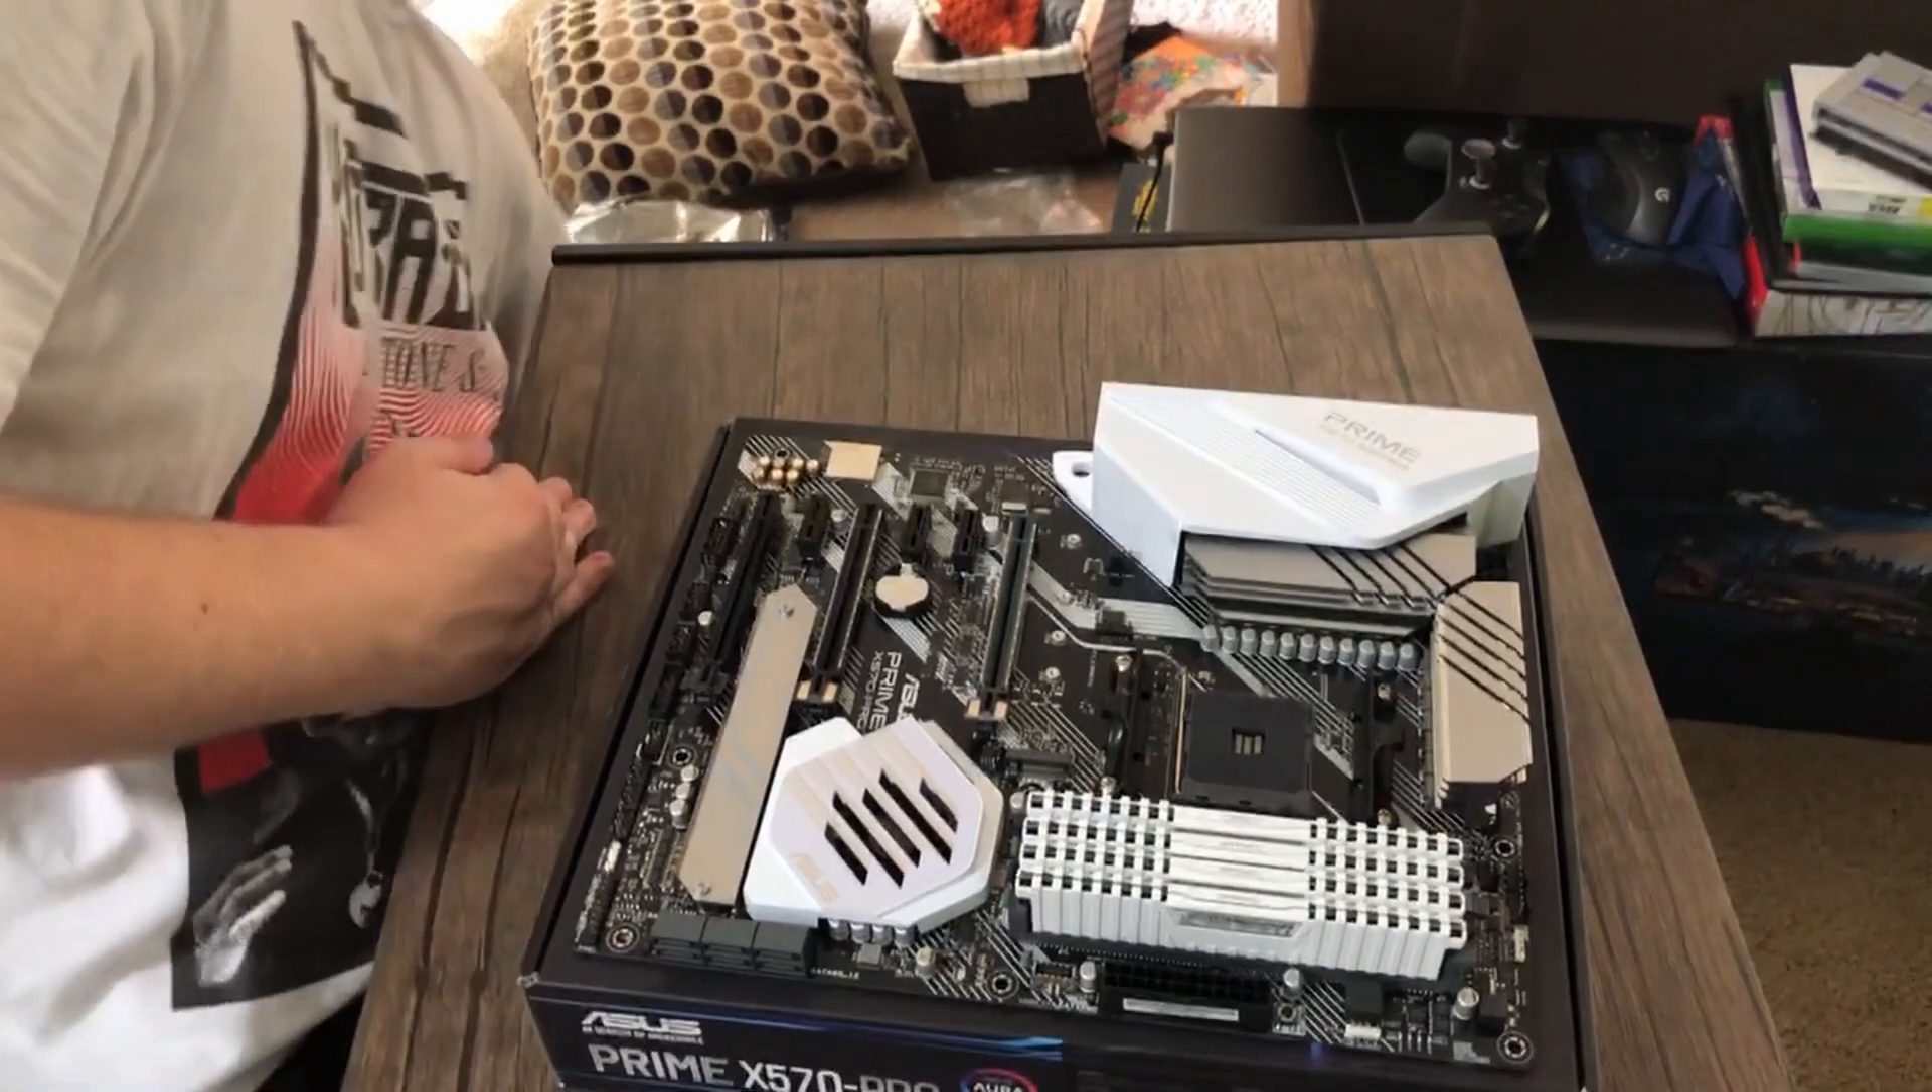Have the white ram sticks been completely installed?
Yes.